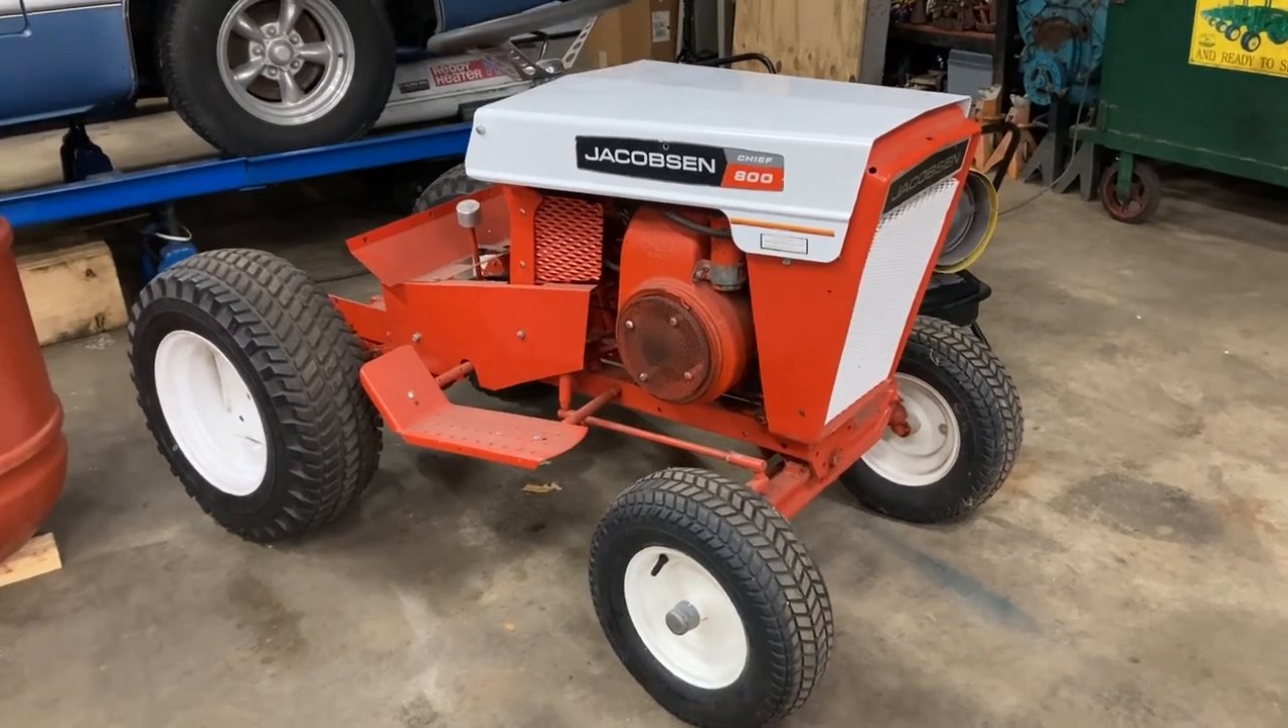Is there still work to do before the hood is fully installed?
No.